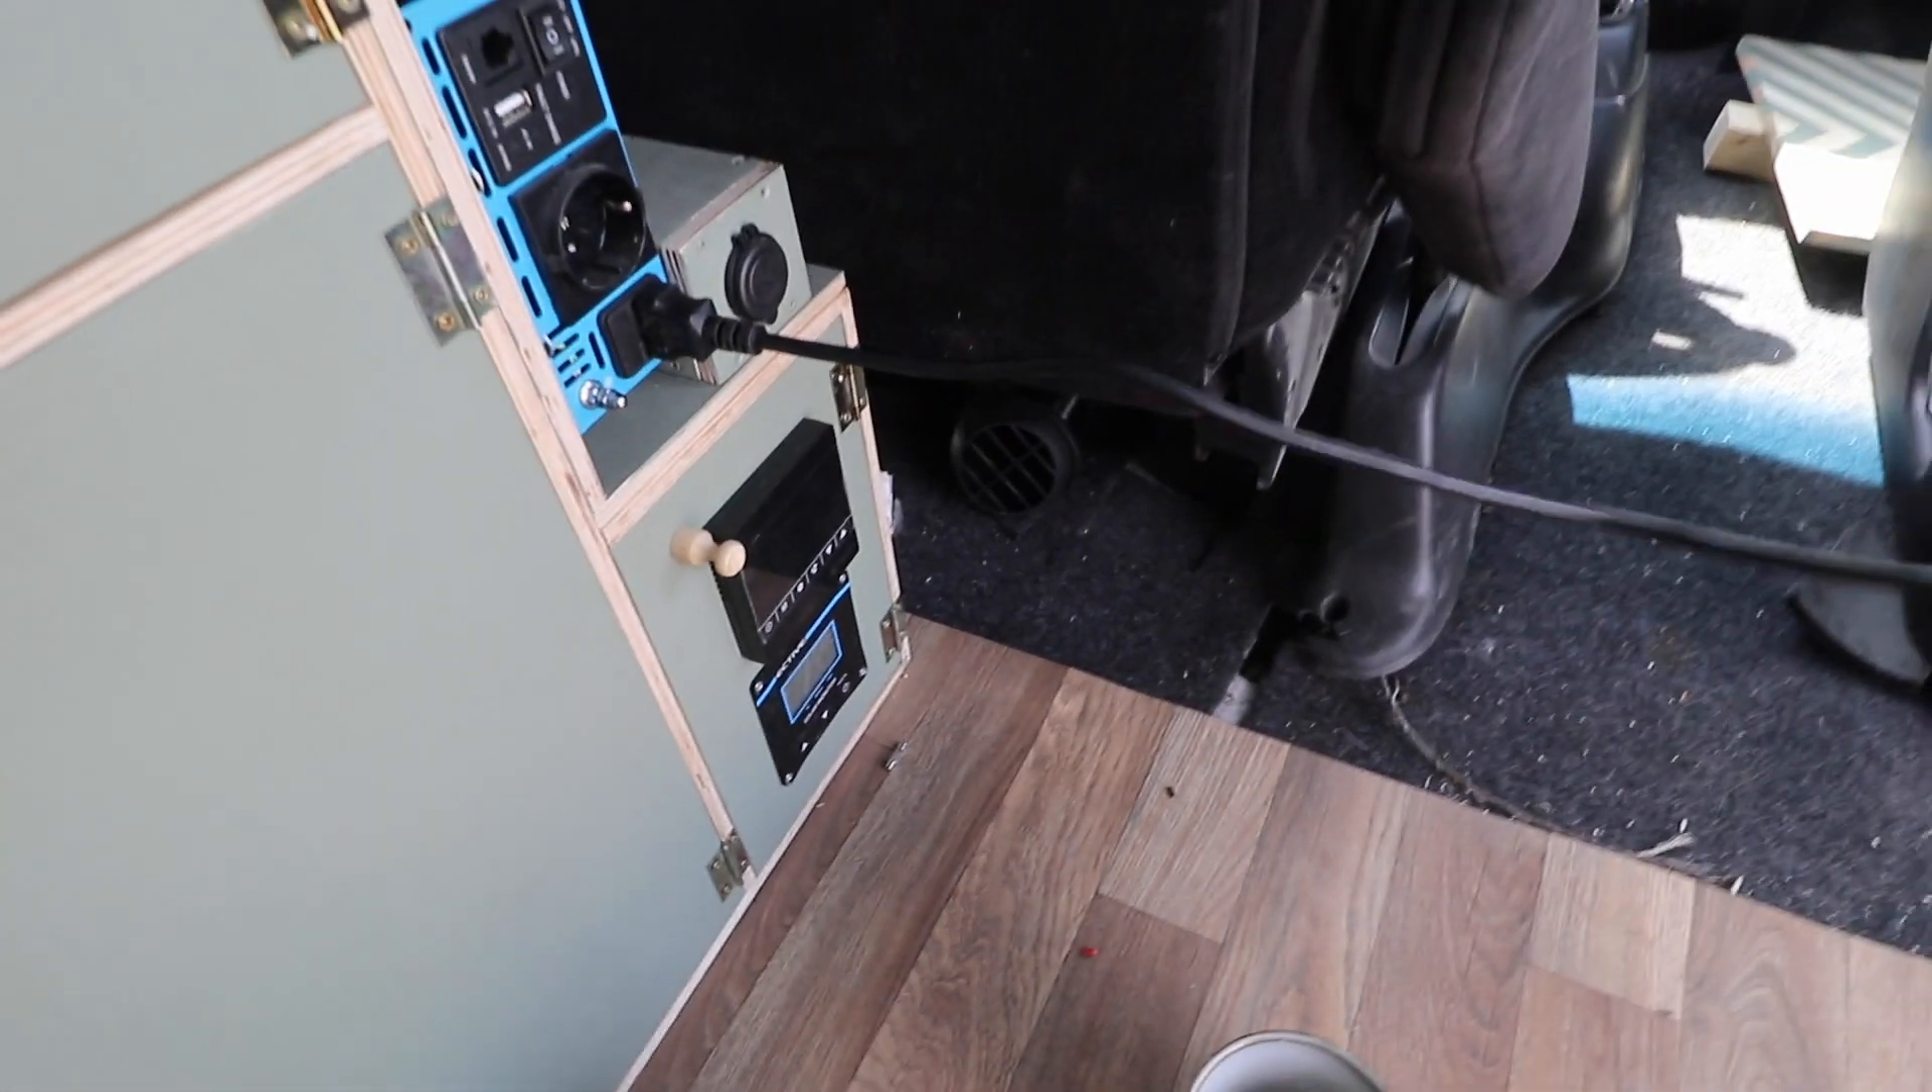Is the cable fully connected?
Yes.